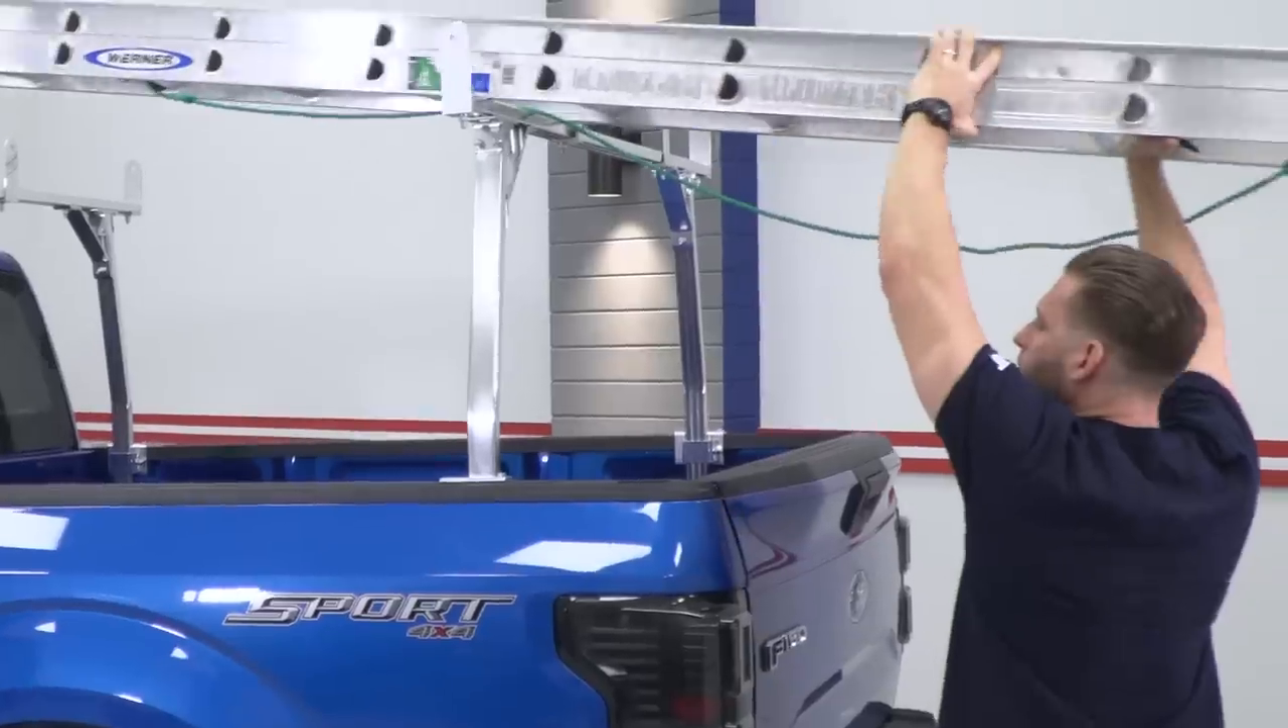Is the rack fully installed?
Yes.